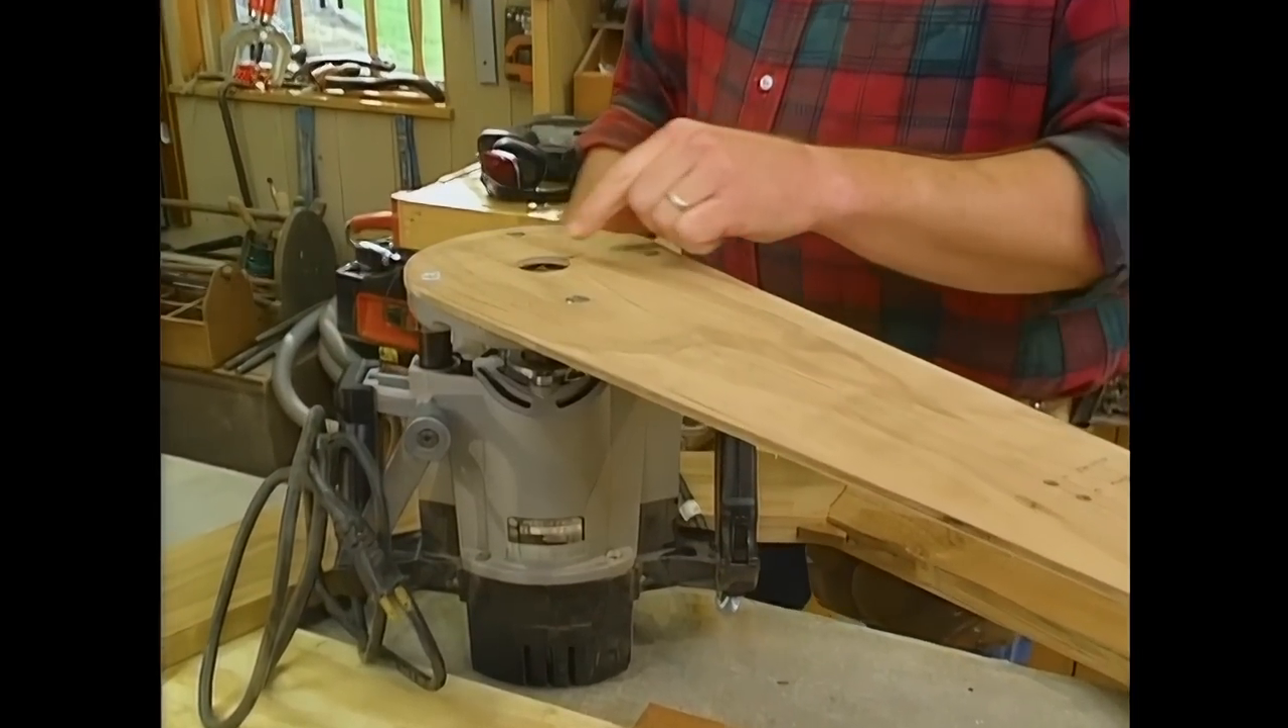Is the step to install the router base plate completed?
Yes.